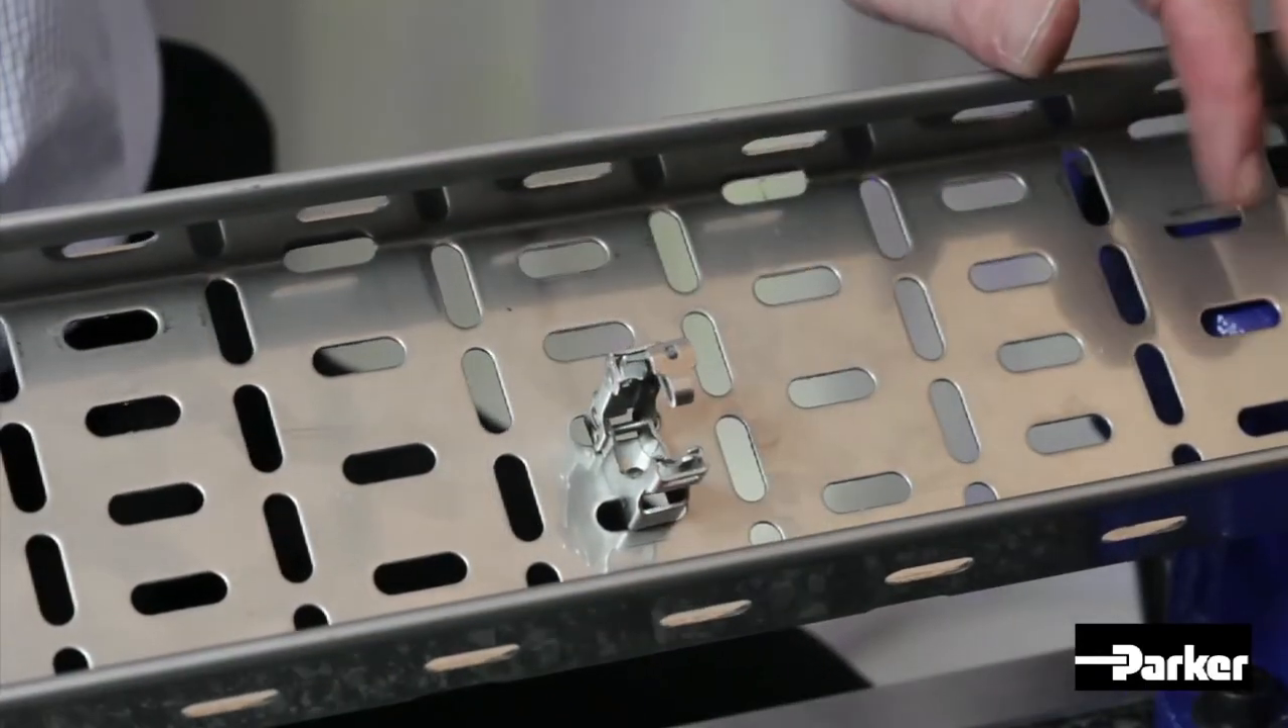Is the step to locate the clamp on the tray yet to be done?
No.